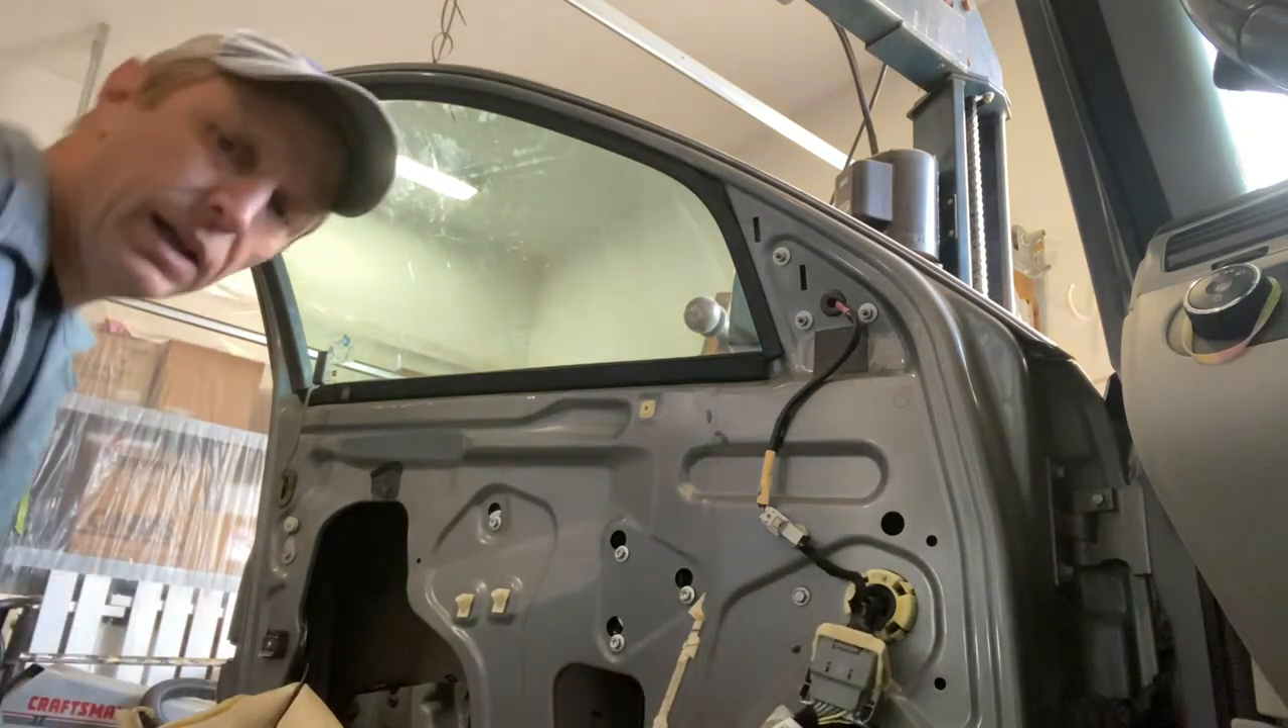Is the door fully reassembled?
No.